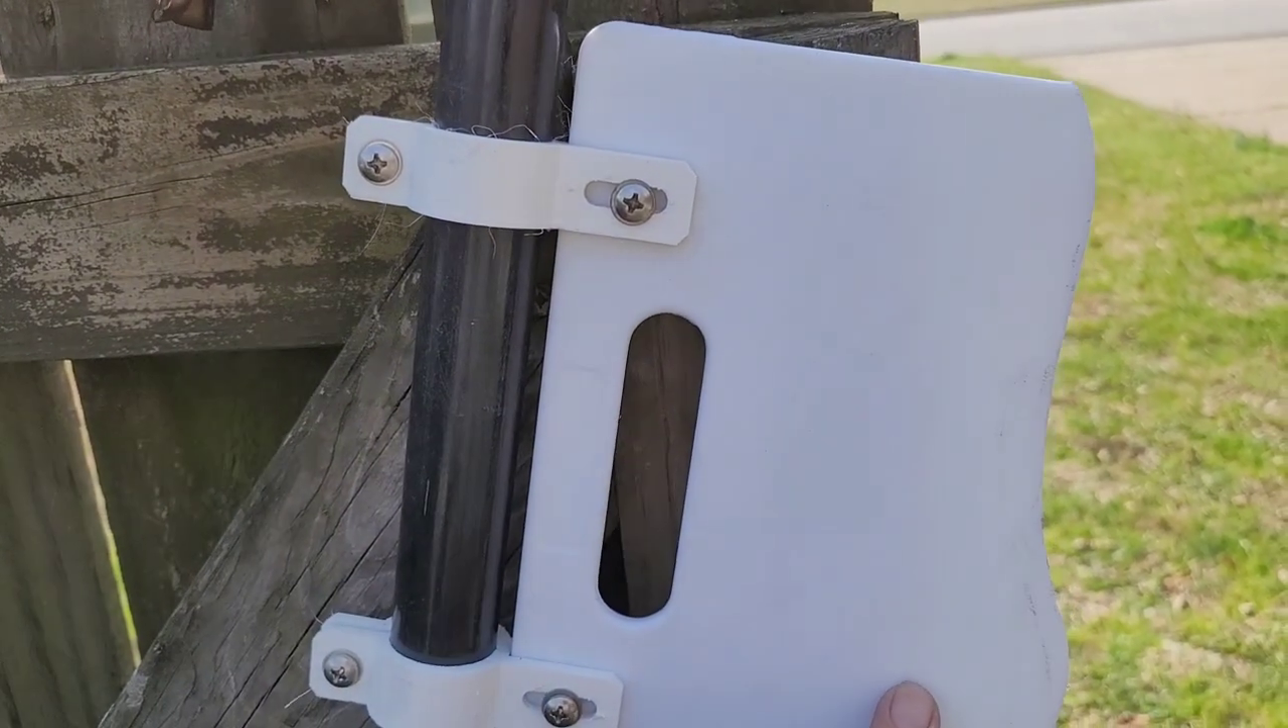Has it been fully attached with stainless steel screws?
Yes.